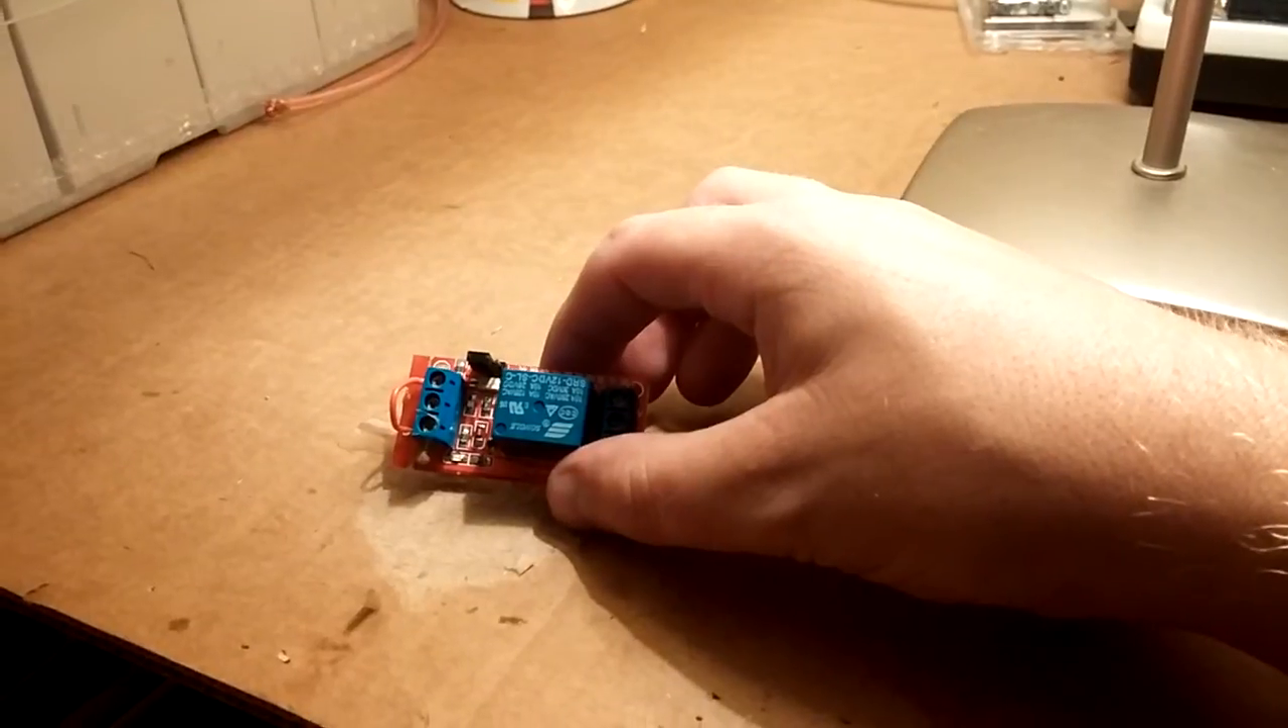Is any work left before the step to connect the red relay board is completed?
Yes.